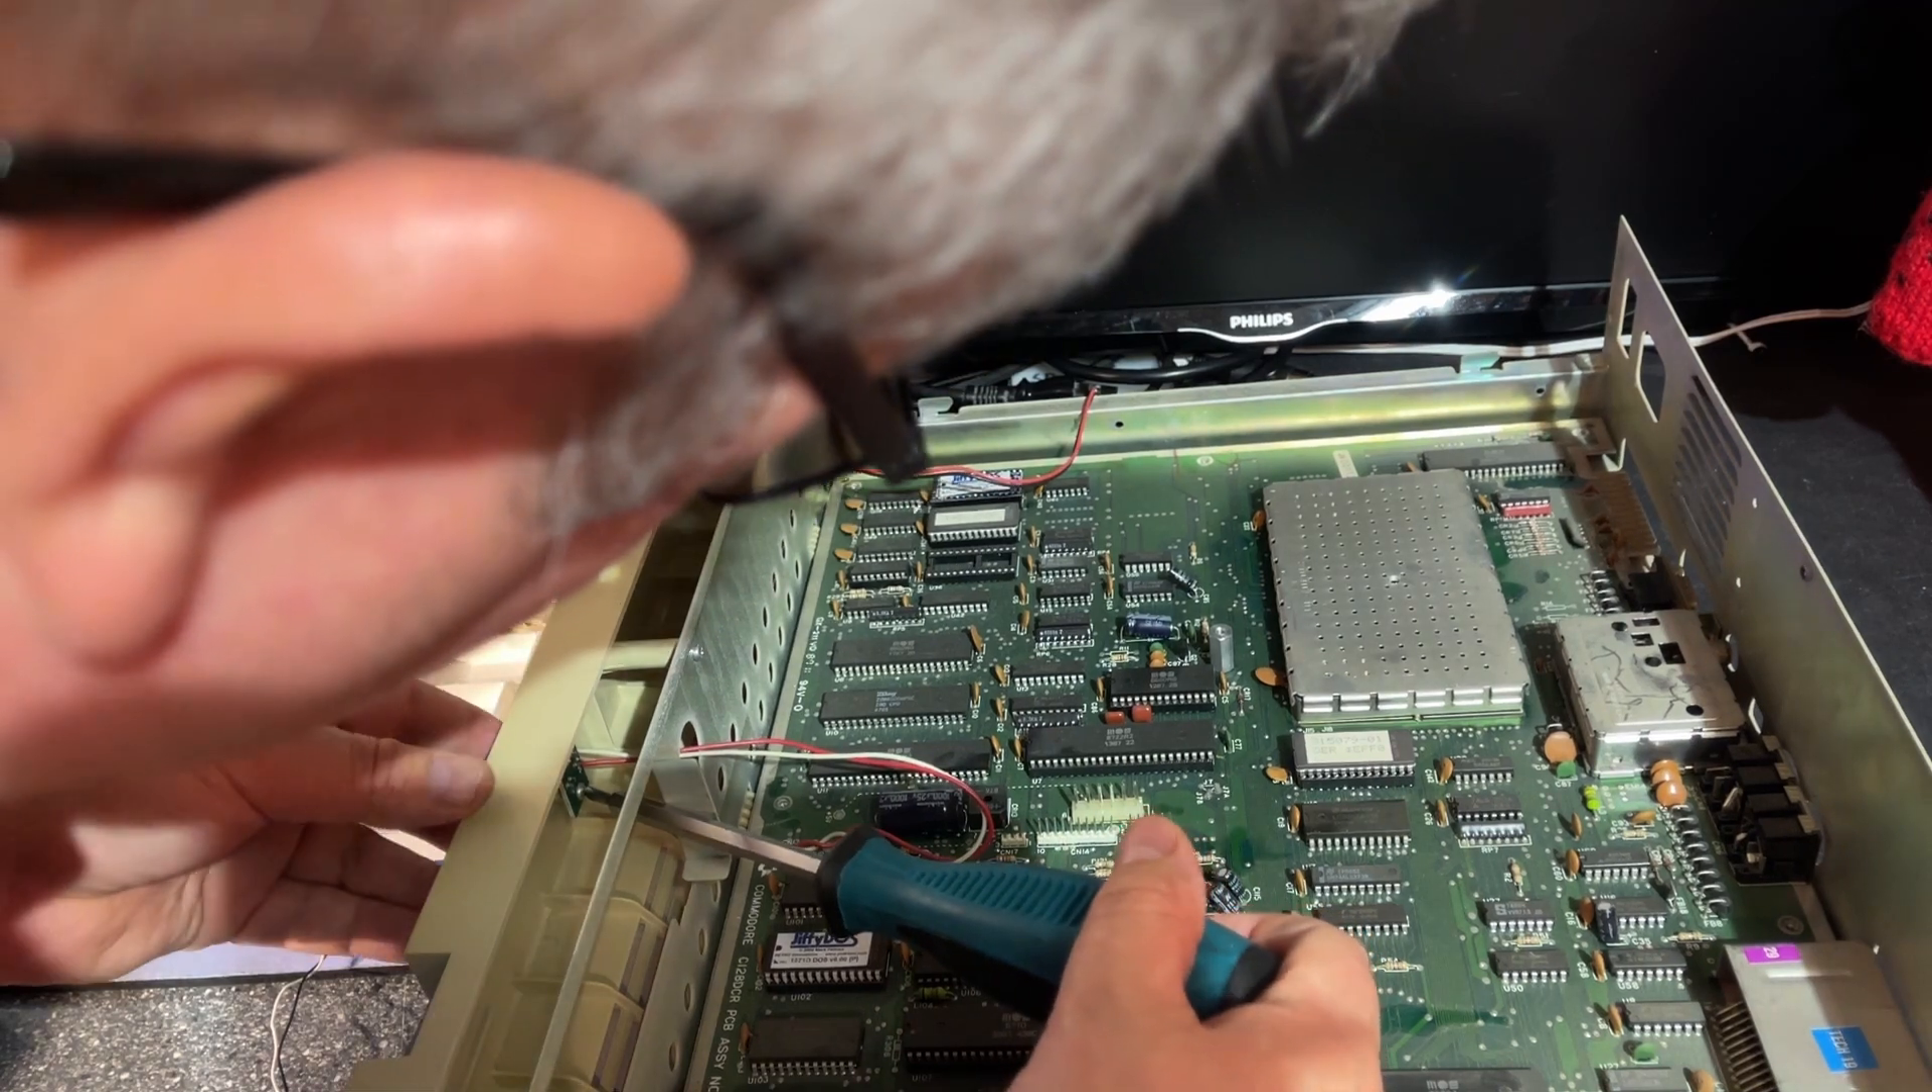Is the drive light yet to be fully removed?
Yes.